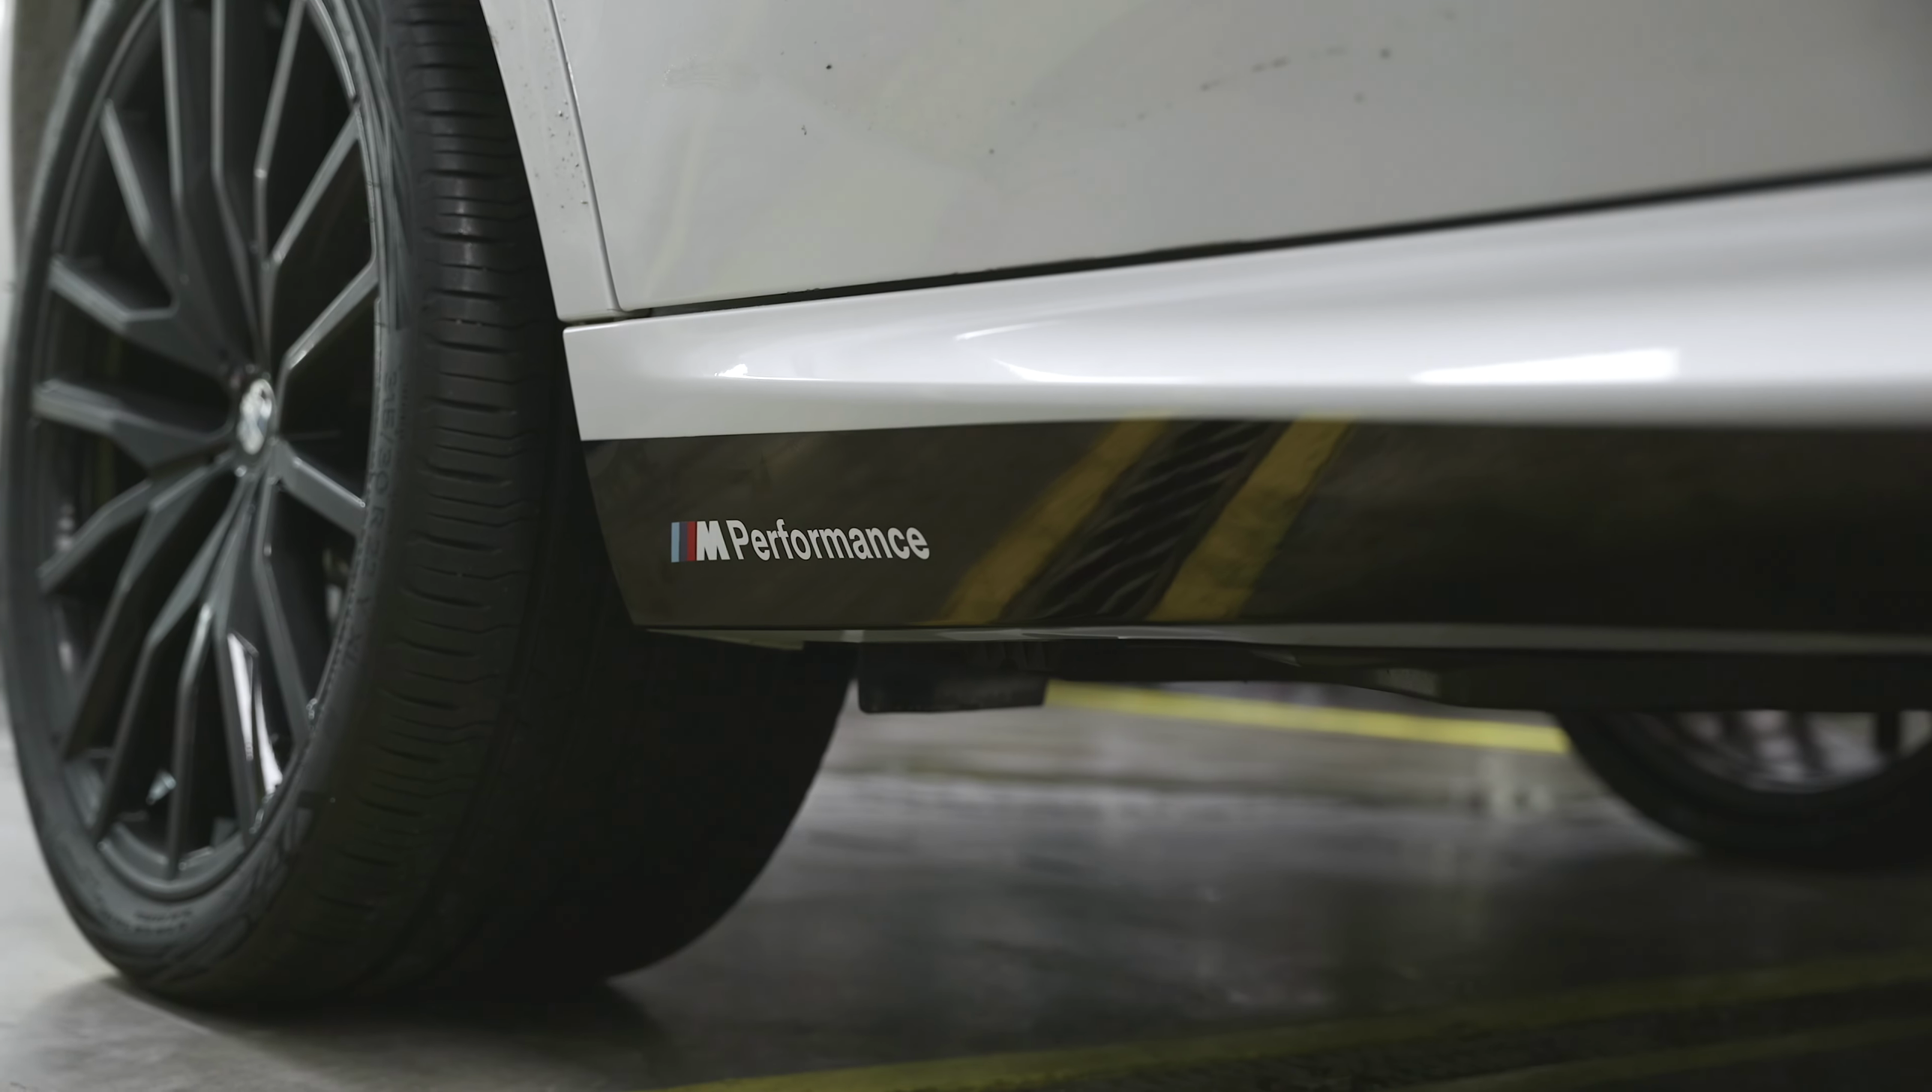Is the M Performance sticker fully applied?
Yes.